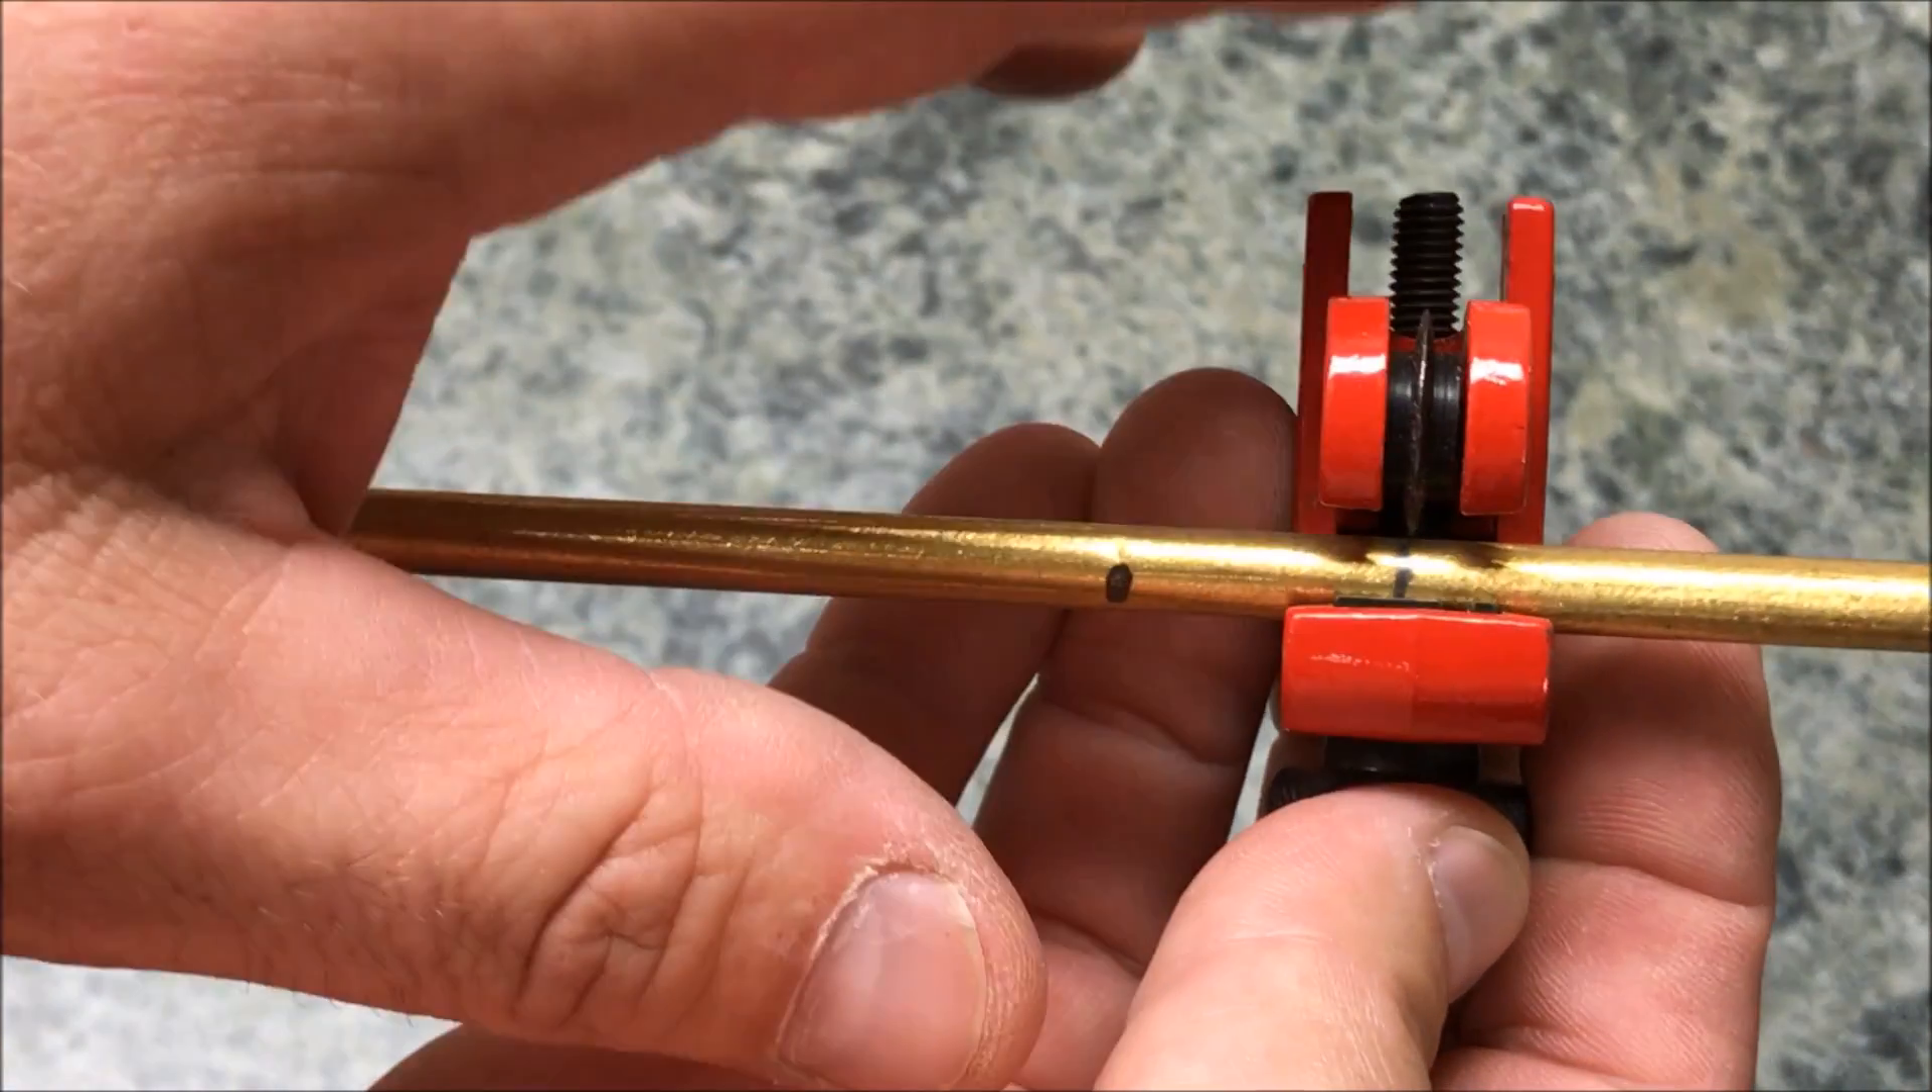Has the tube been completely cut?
No.